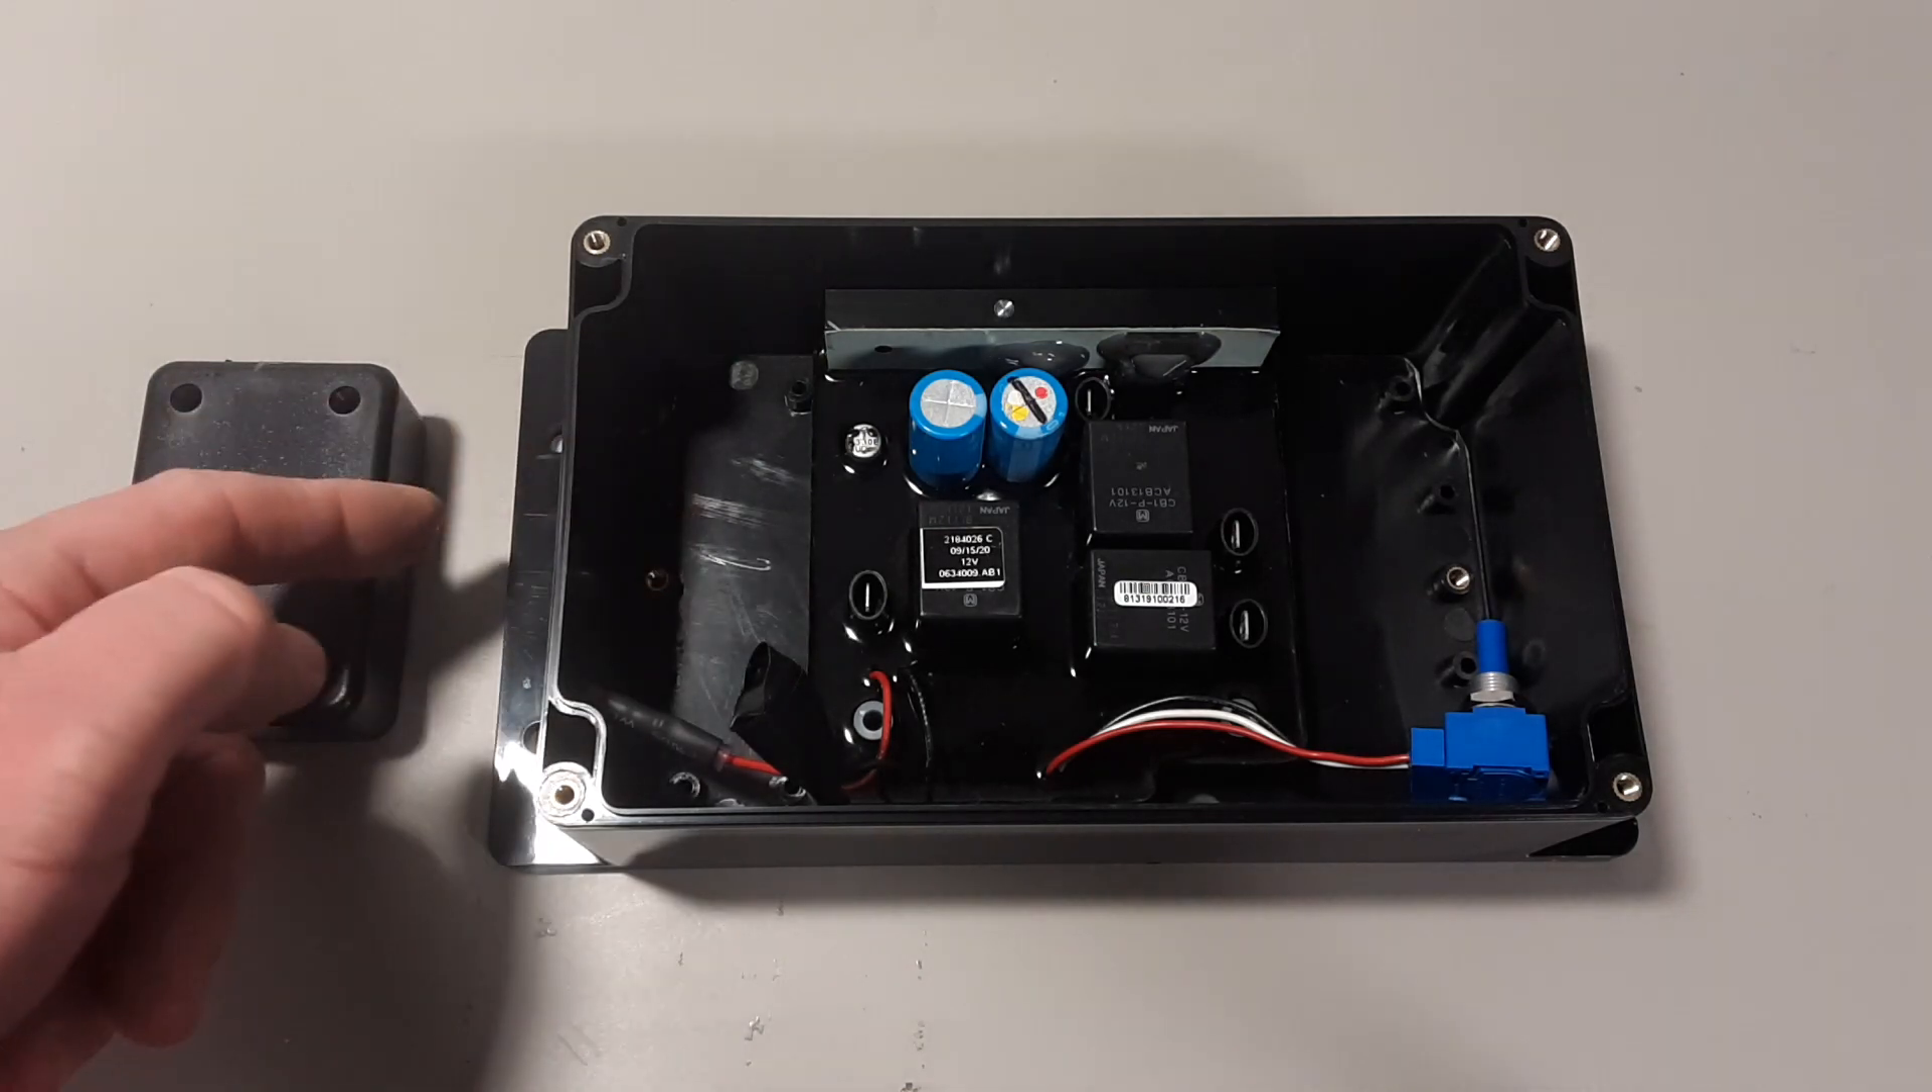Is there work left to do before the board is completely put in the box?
No.